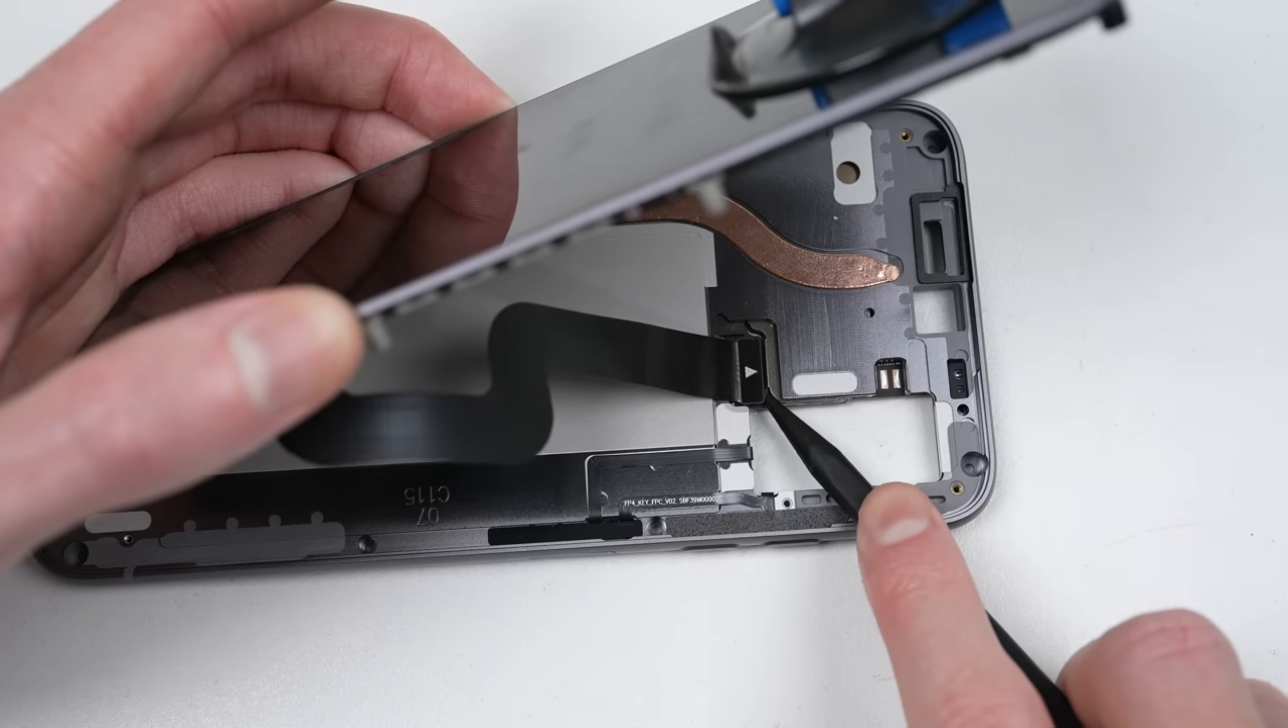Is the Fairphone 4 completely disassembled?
No.